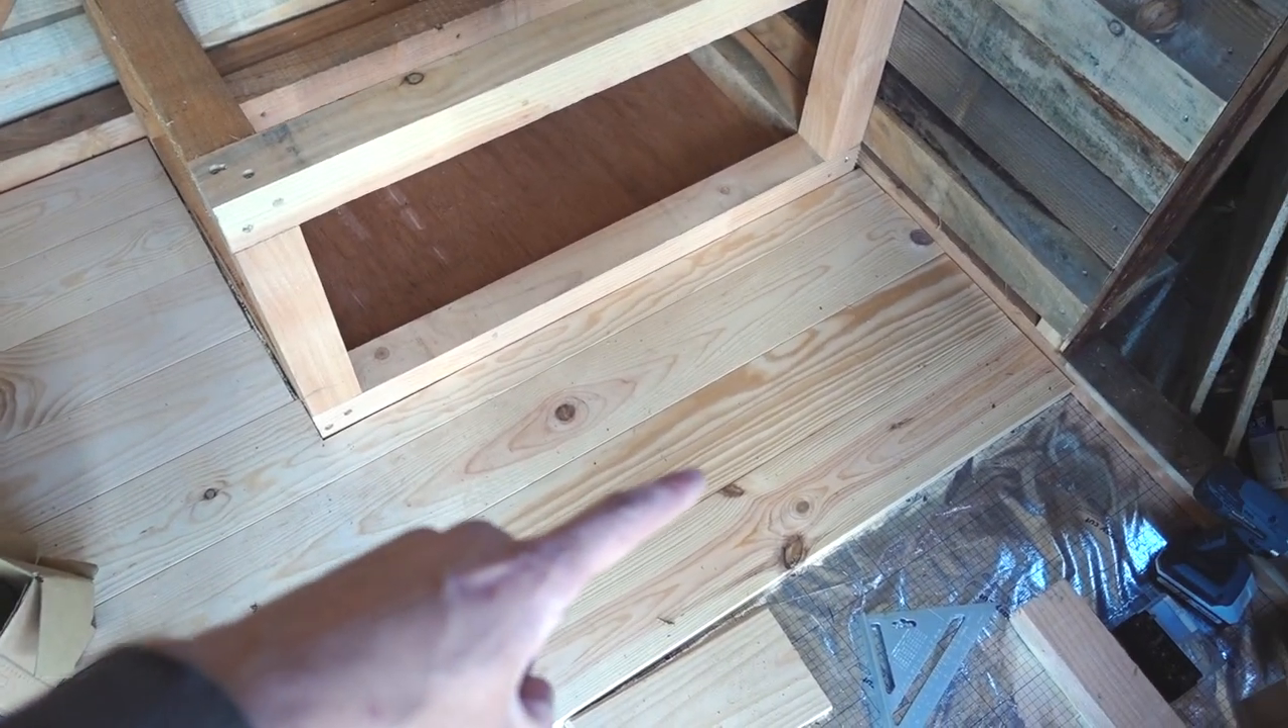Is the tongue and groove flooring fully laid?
No.